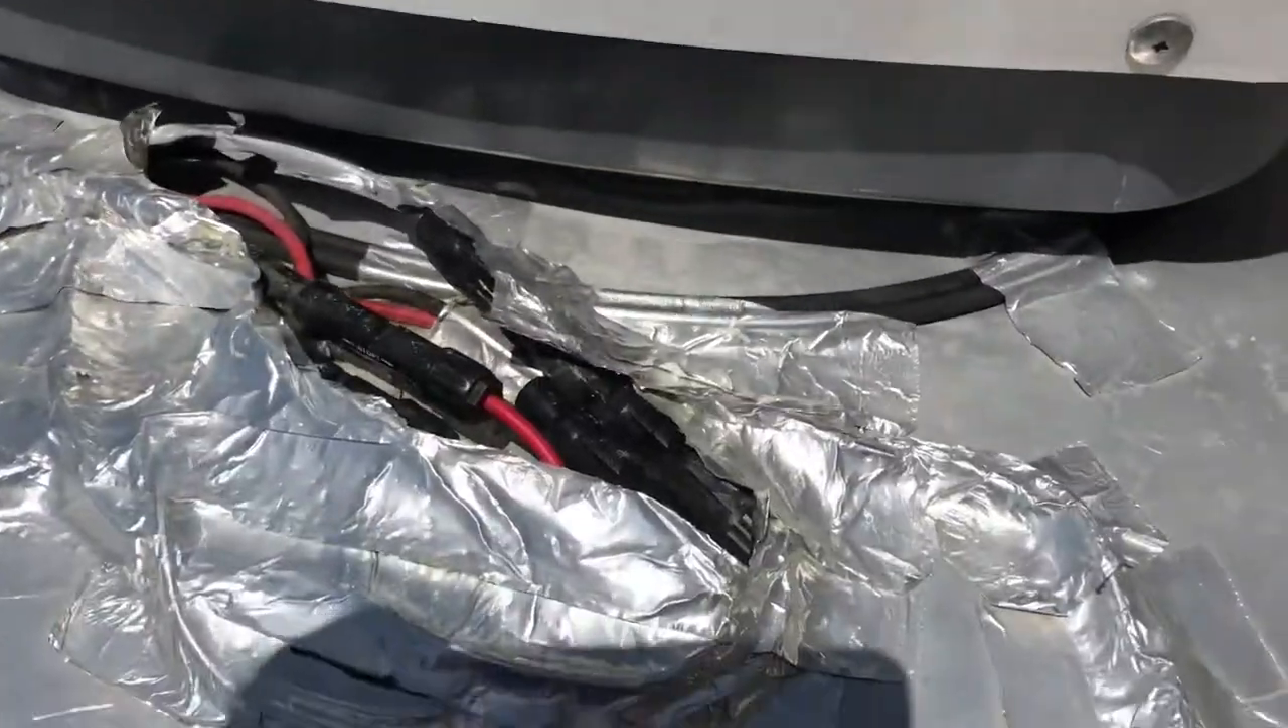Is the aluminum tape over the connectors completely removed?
No.